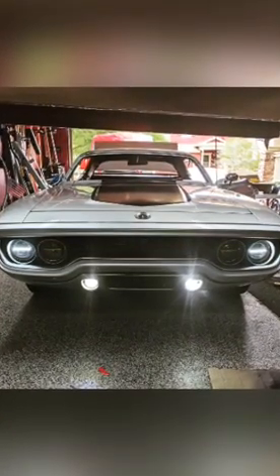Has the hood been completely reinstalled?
Yes.